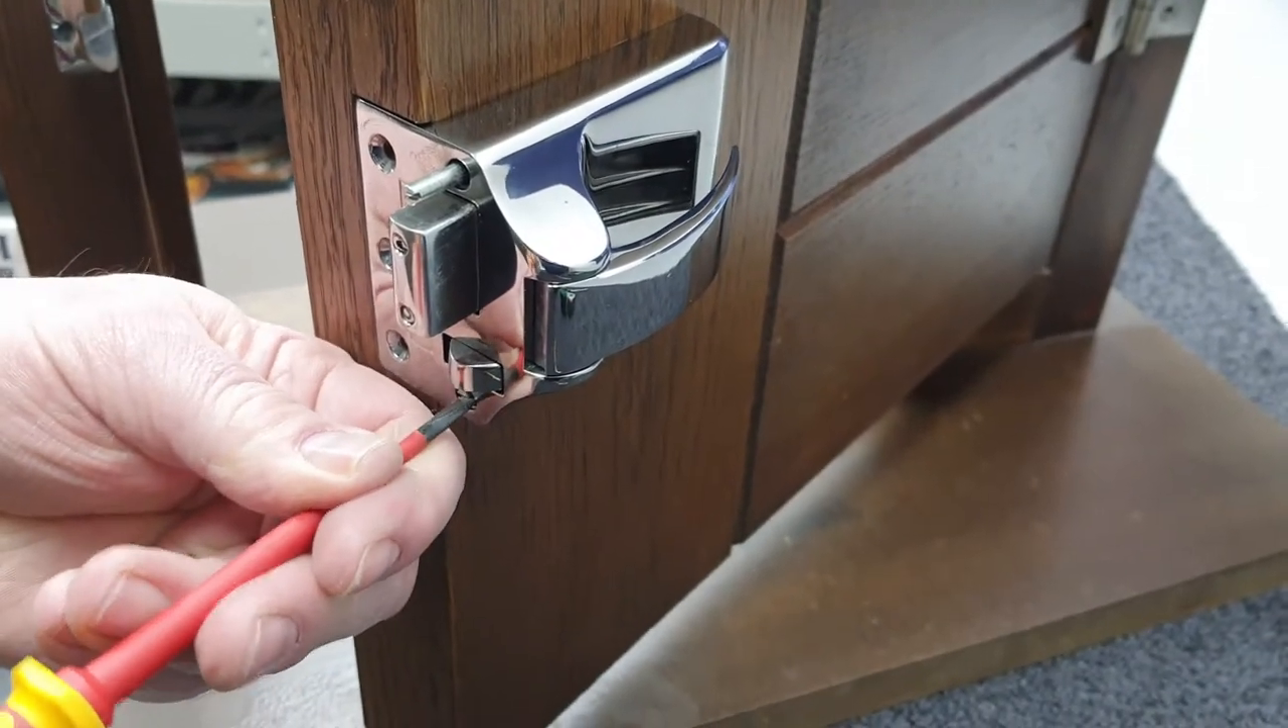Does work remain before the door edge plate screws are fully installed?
Yes.